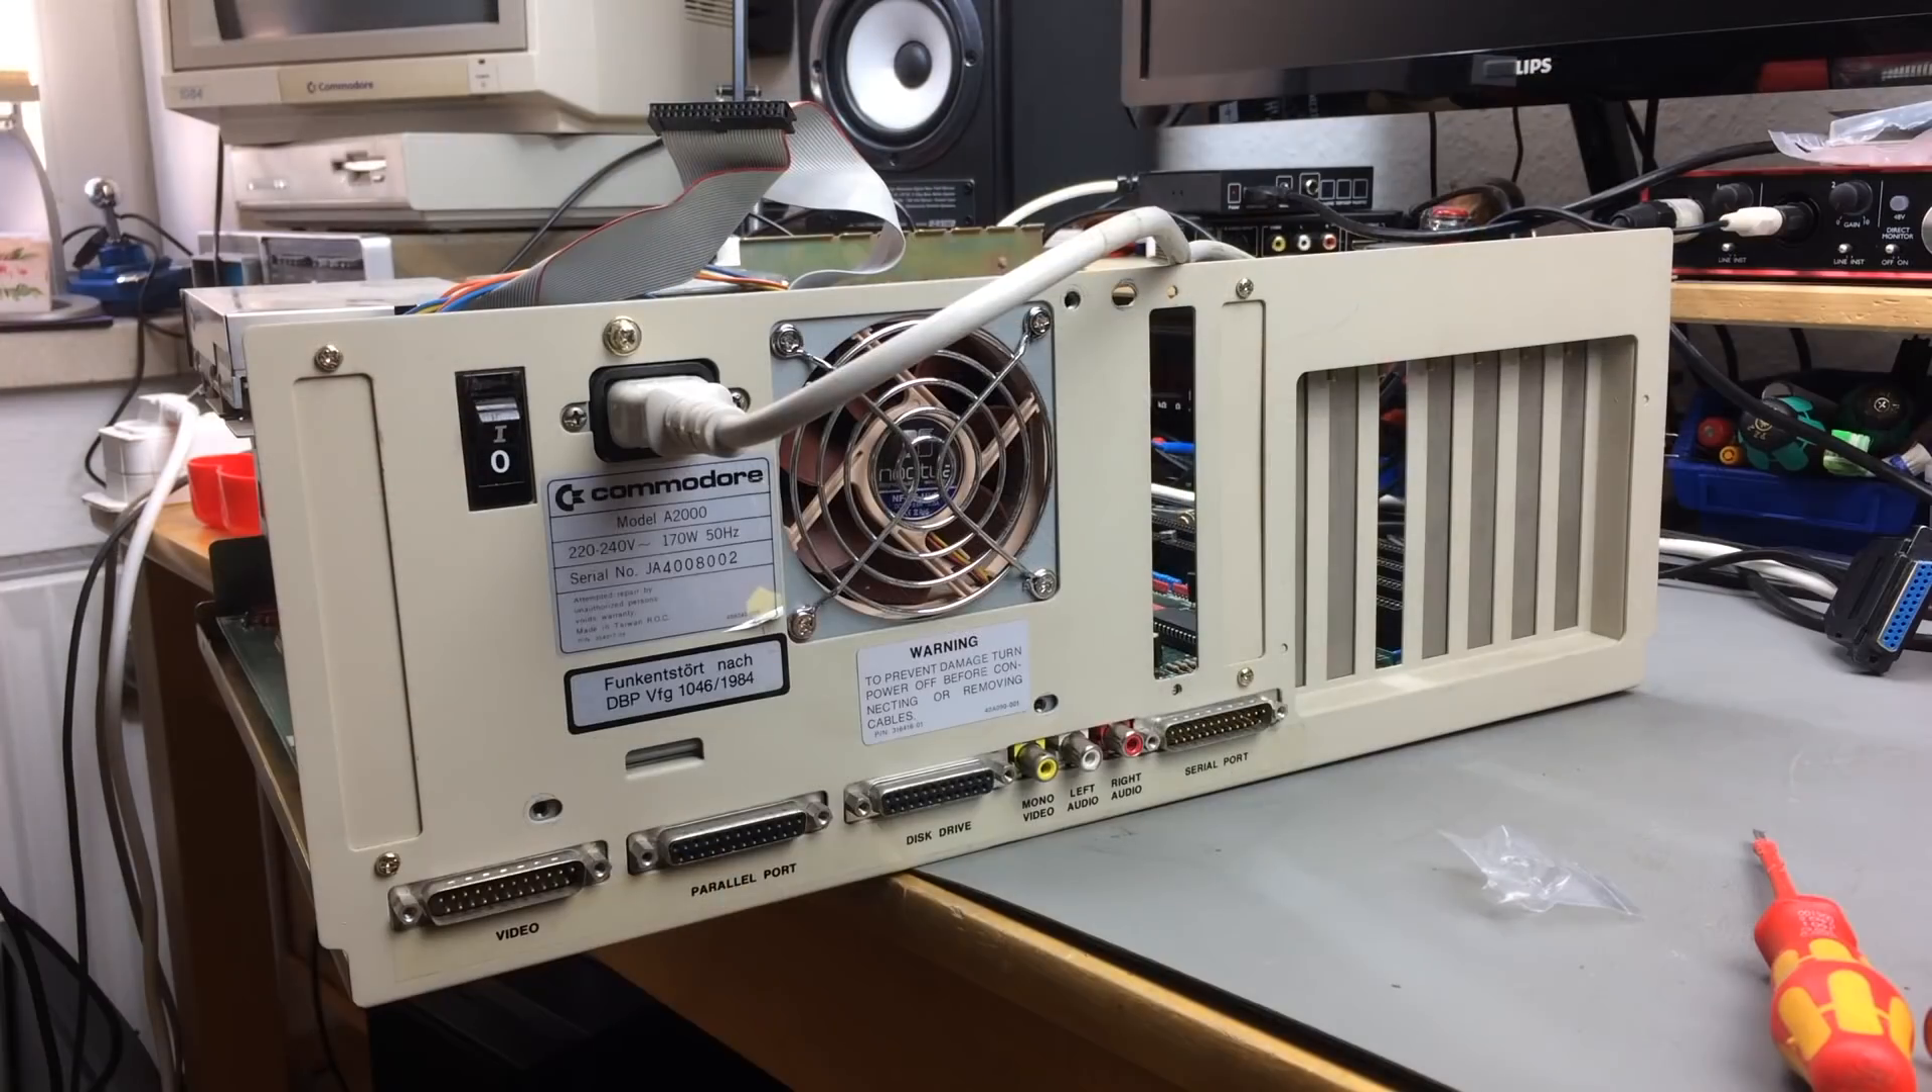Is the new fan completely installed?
Yes.